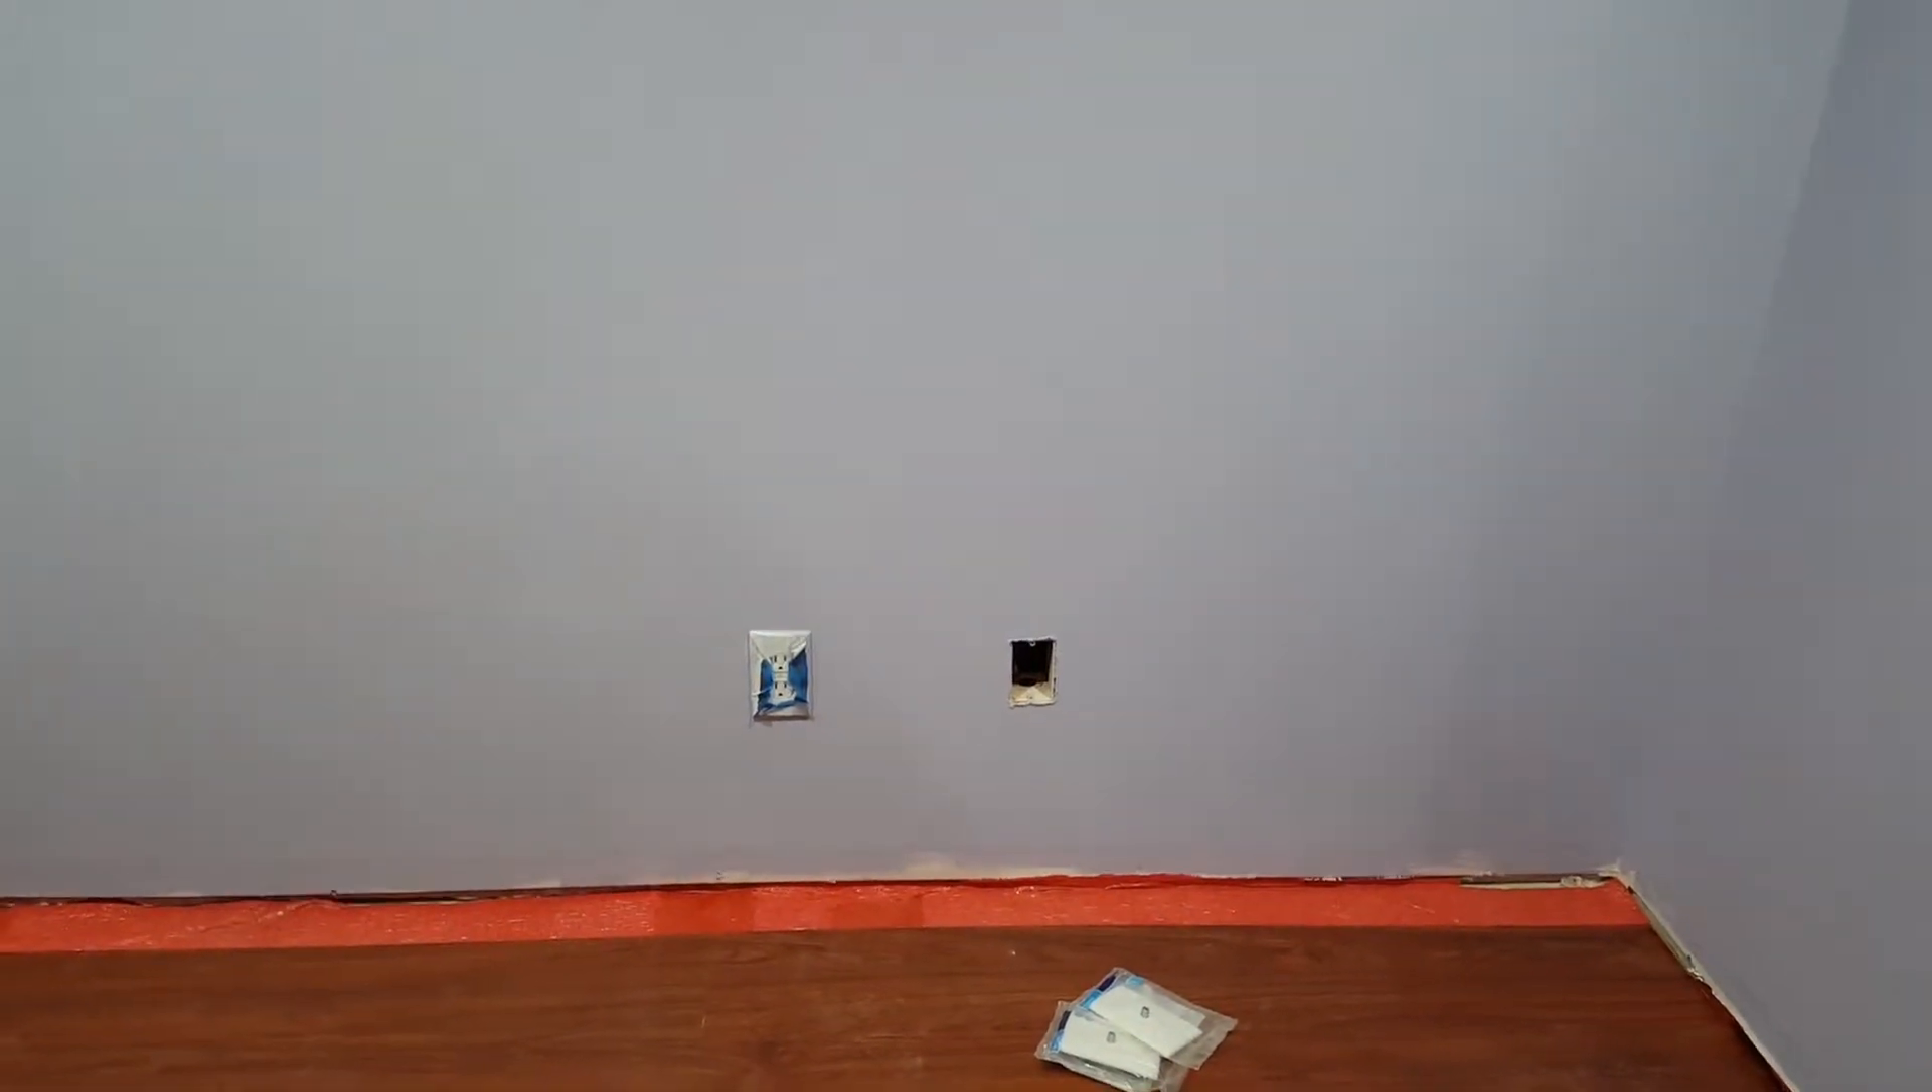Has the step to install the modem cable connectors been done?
No.